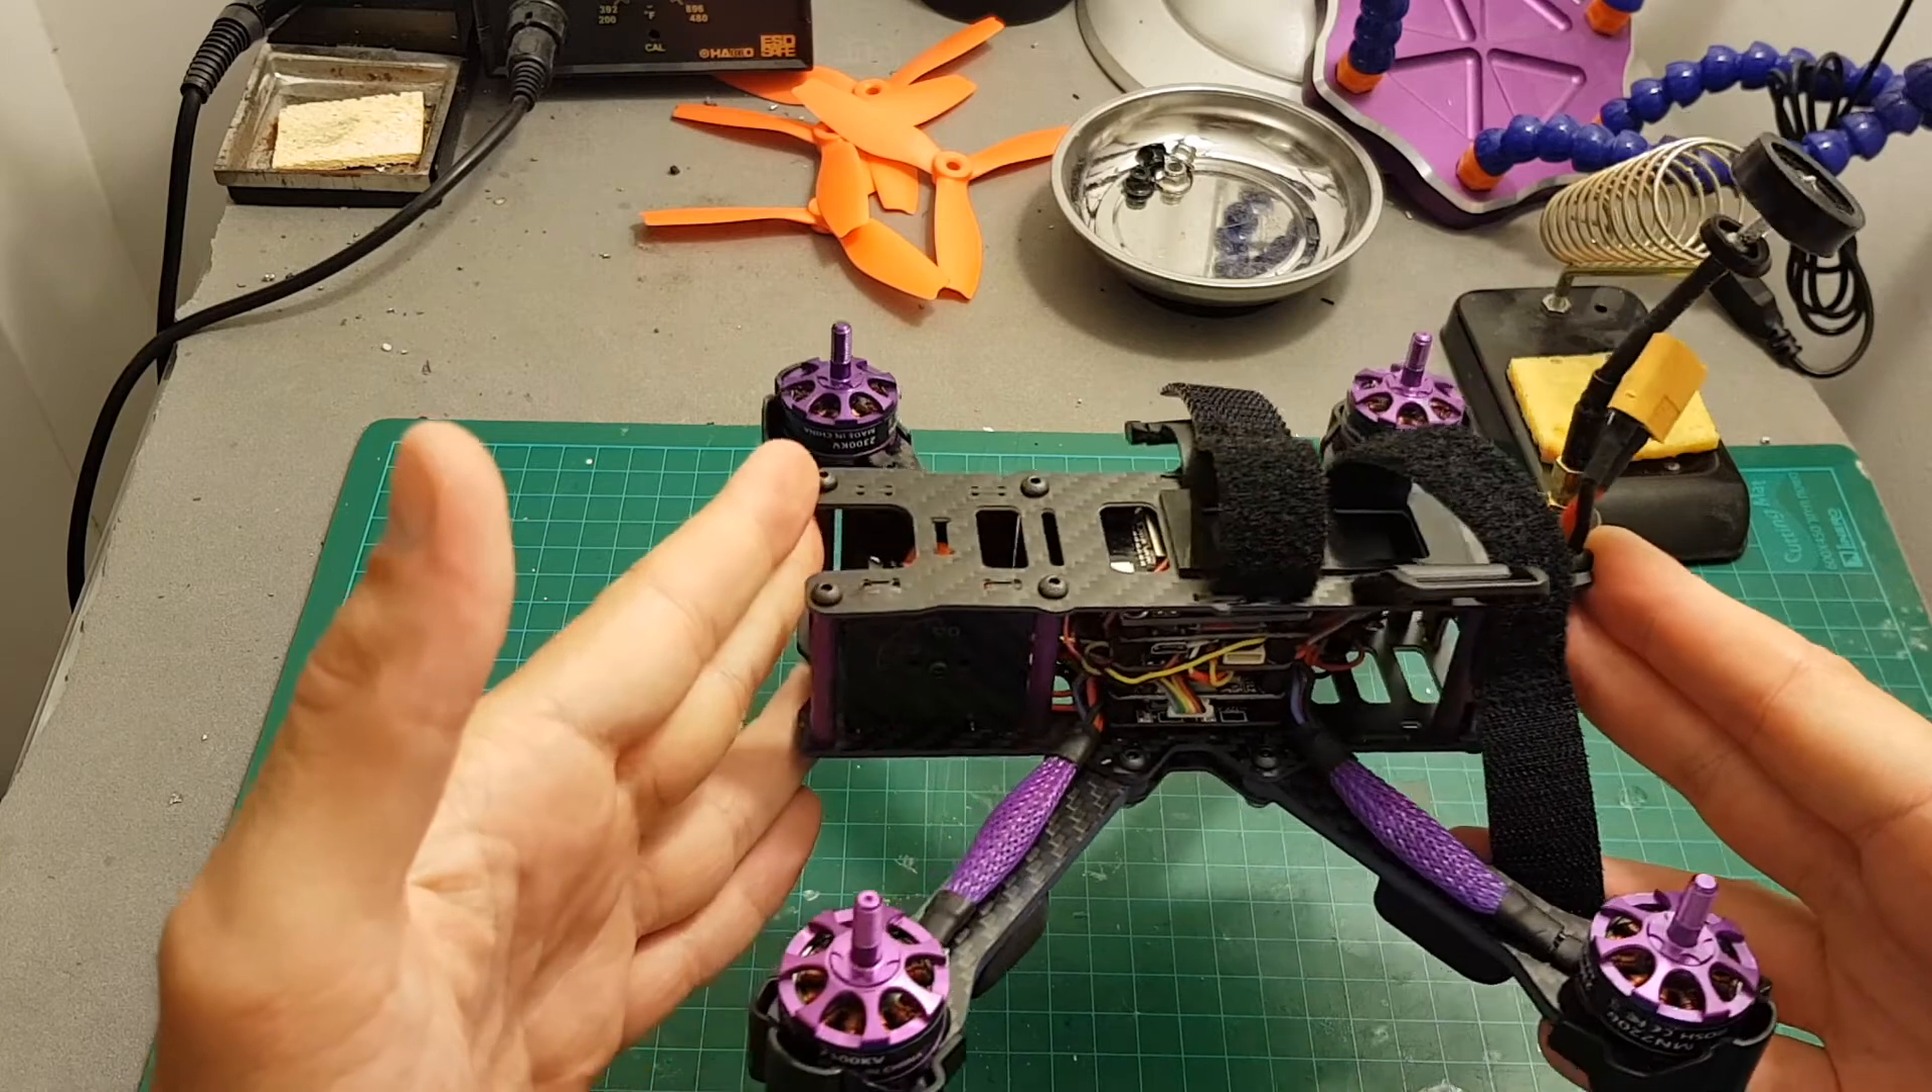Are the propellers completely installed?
No.